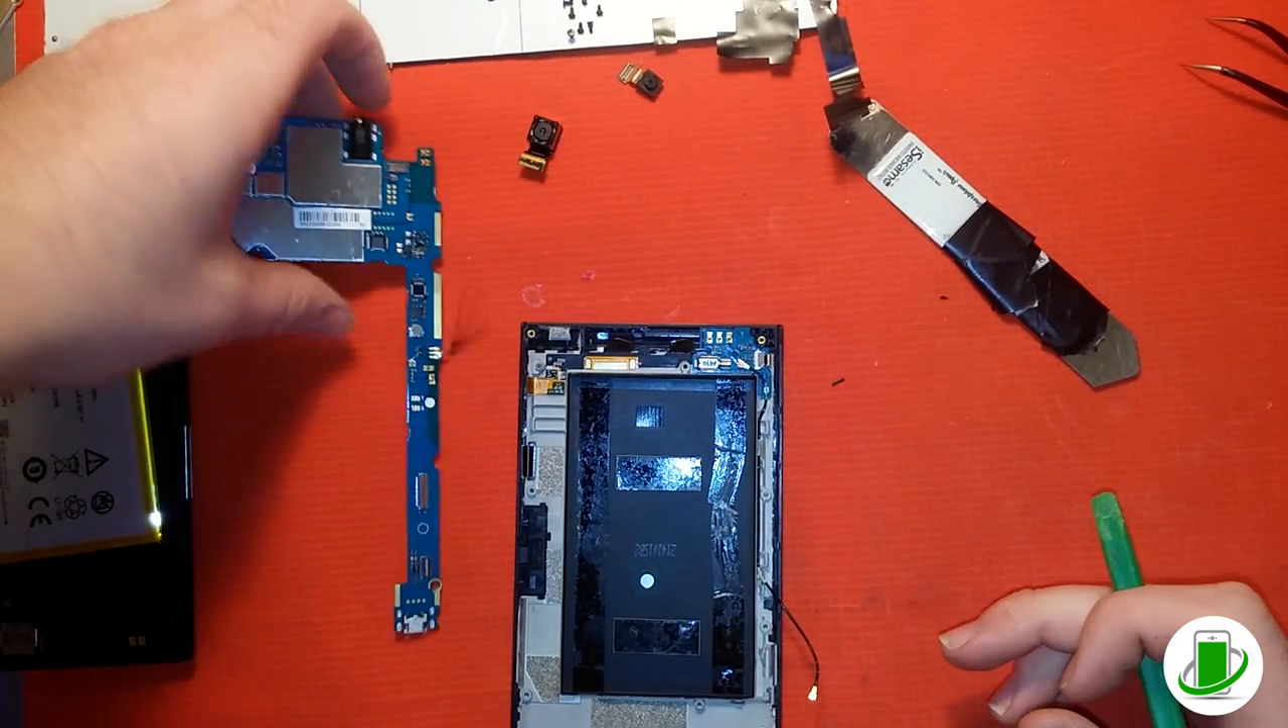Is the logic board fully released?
Yes.